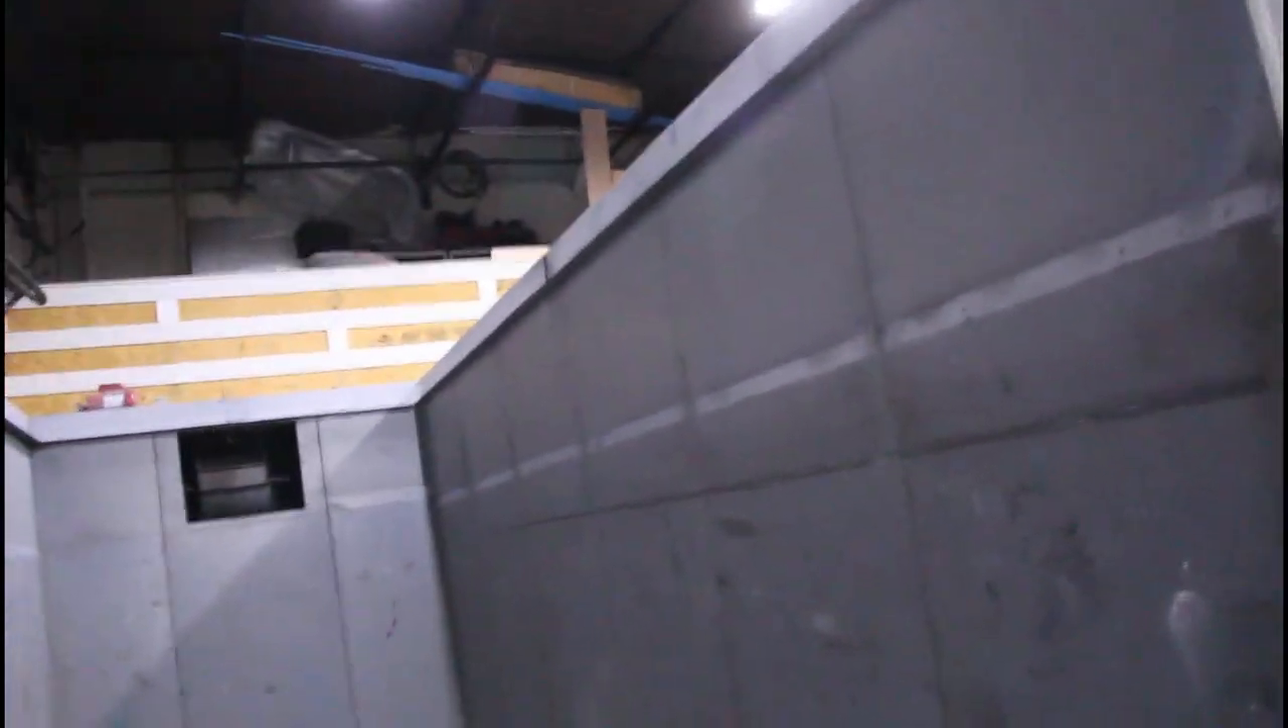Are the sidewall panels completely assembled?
Yes.